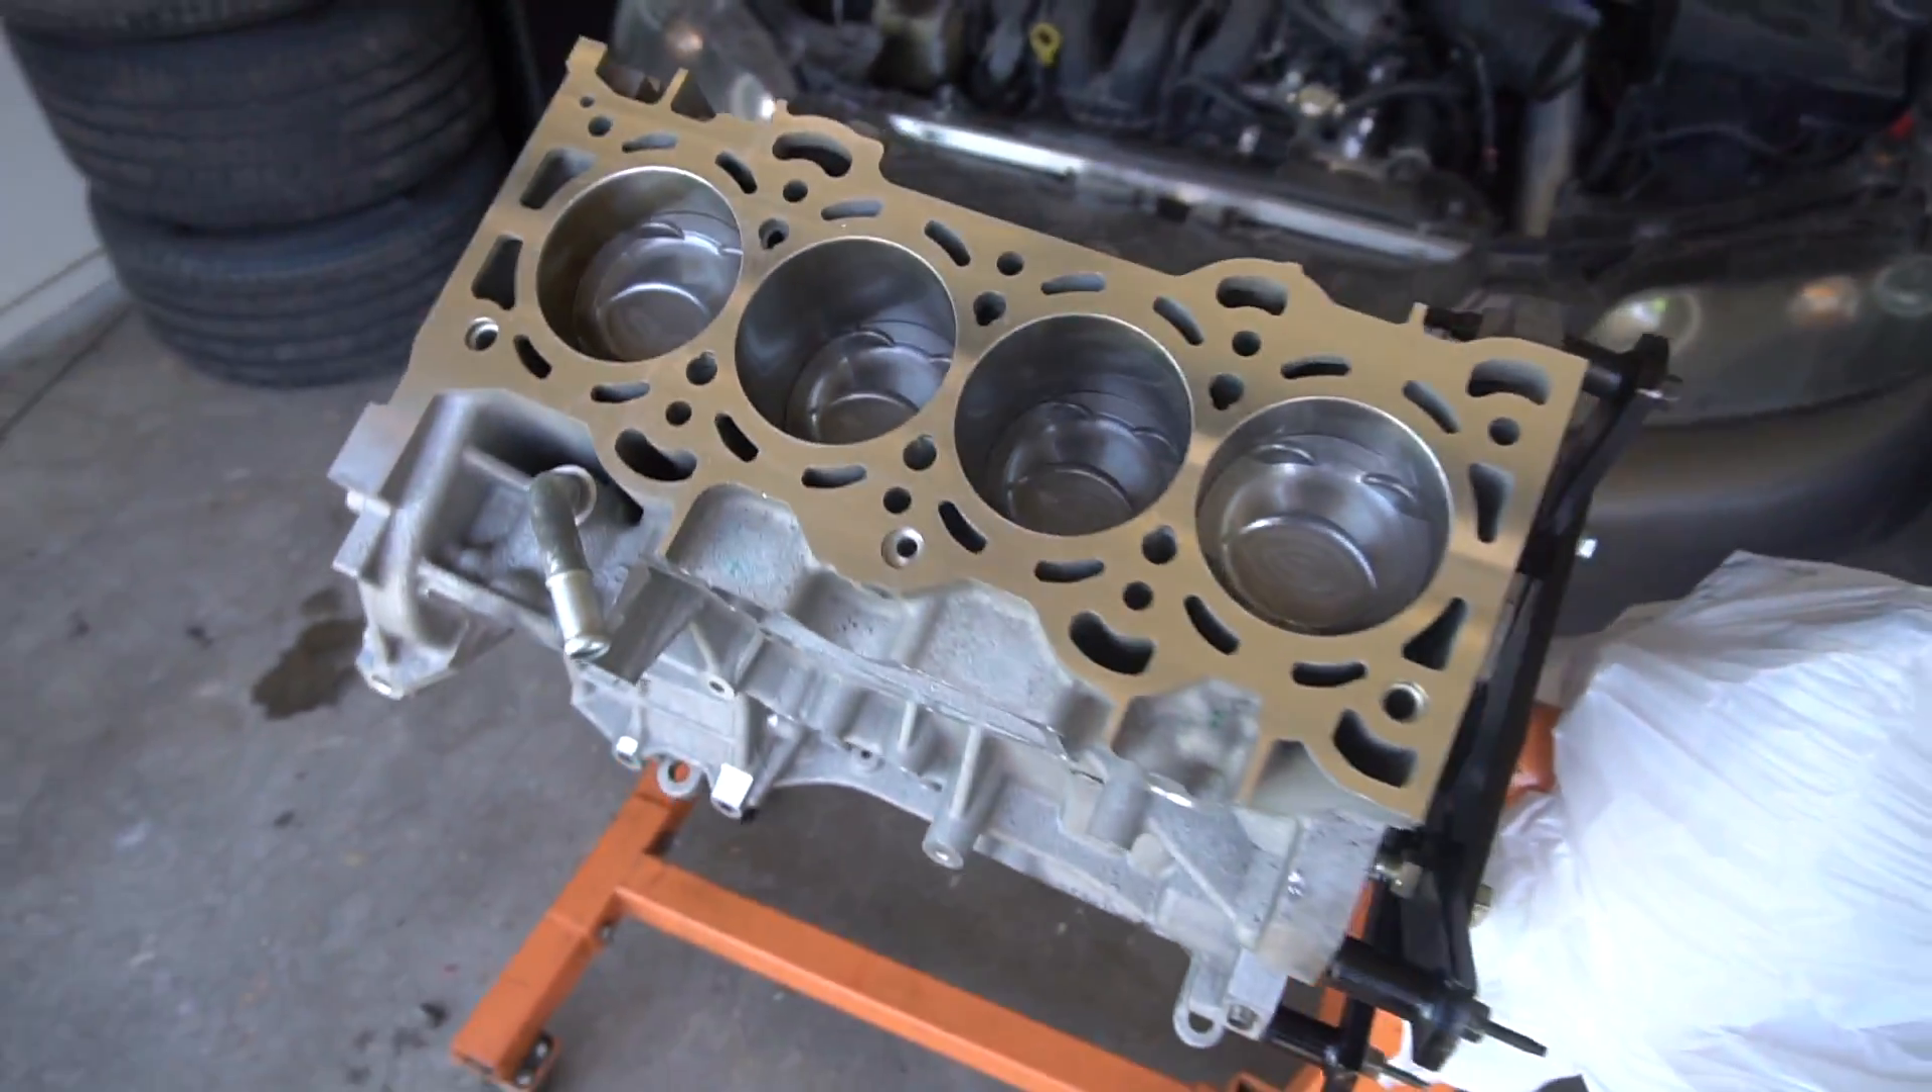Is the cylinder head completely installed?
No.